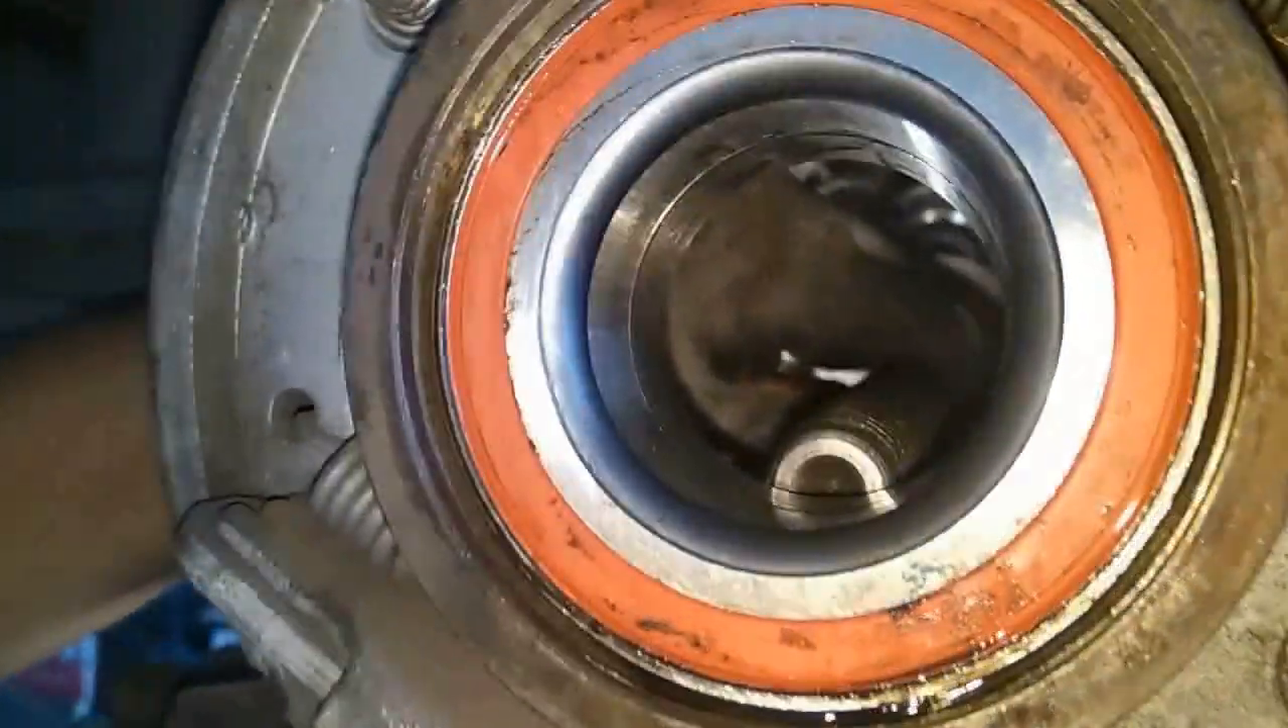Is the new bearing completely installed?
Yes.